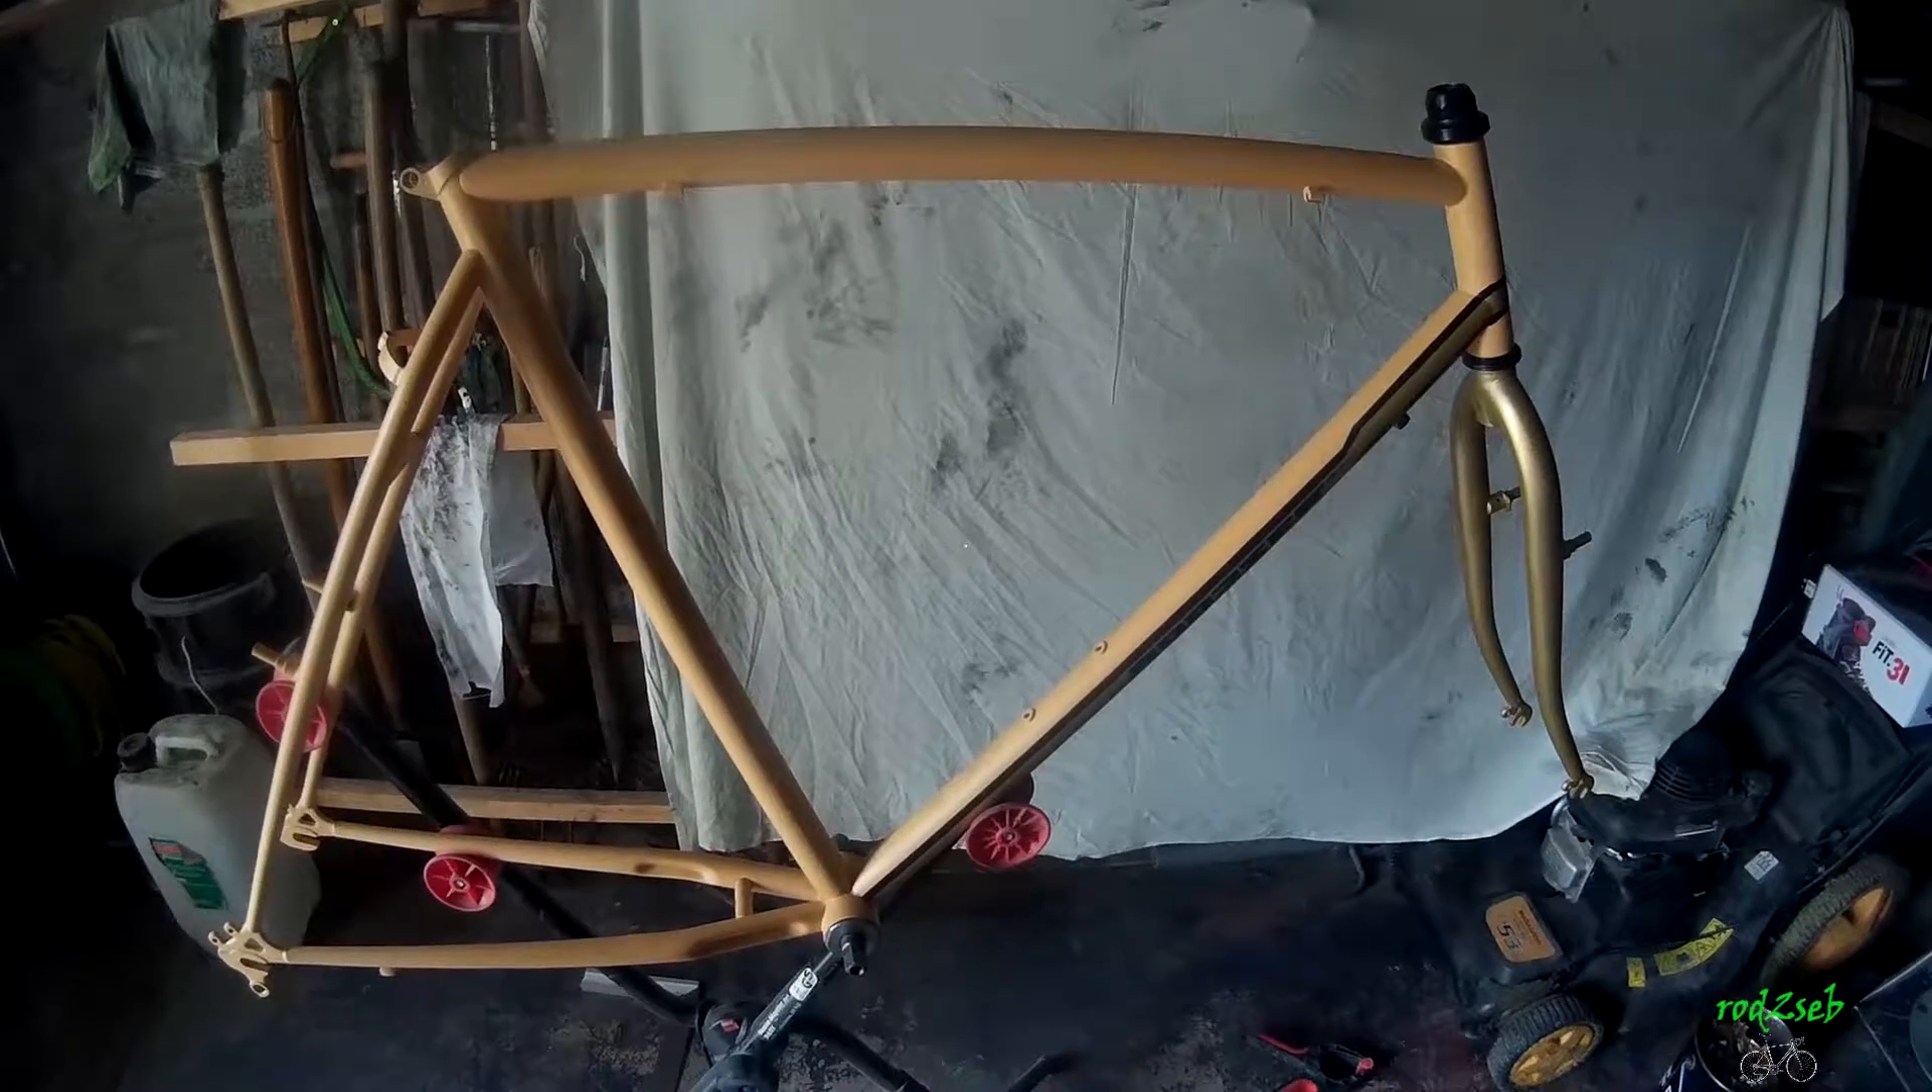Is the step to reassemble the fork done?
Yes.